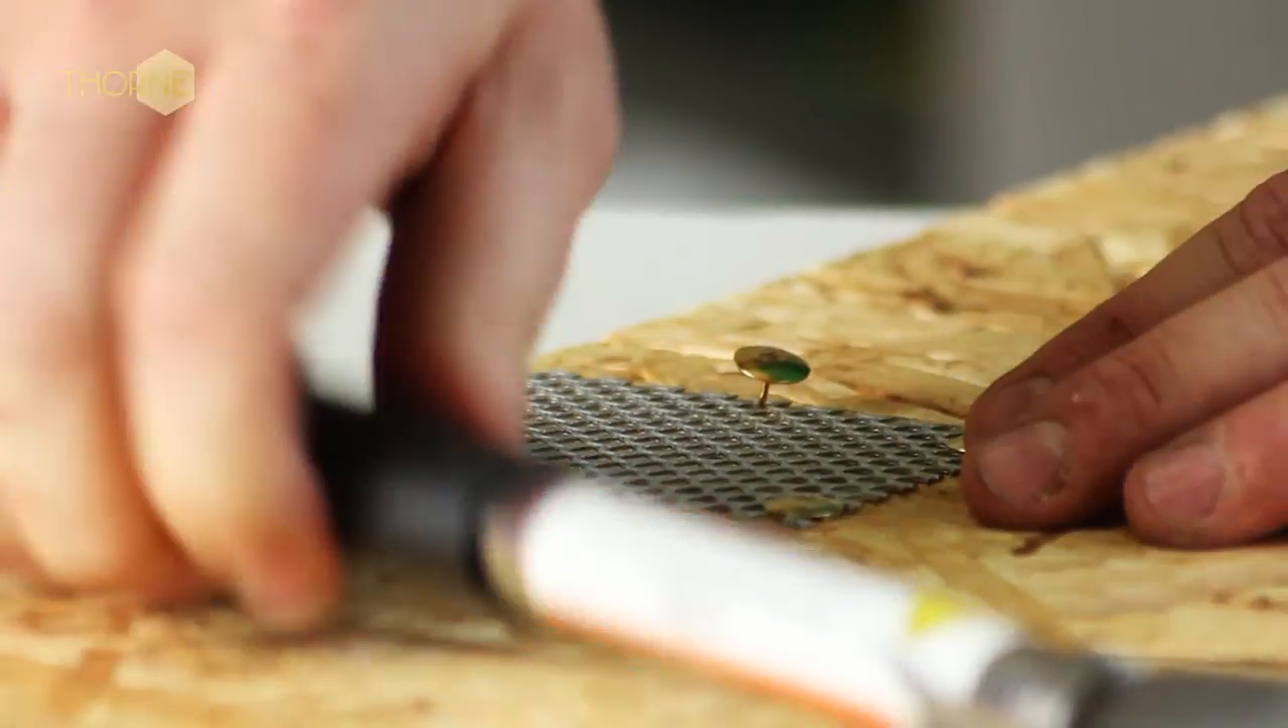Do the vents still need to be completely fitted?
Yes.